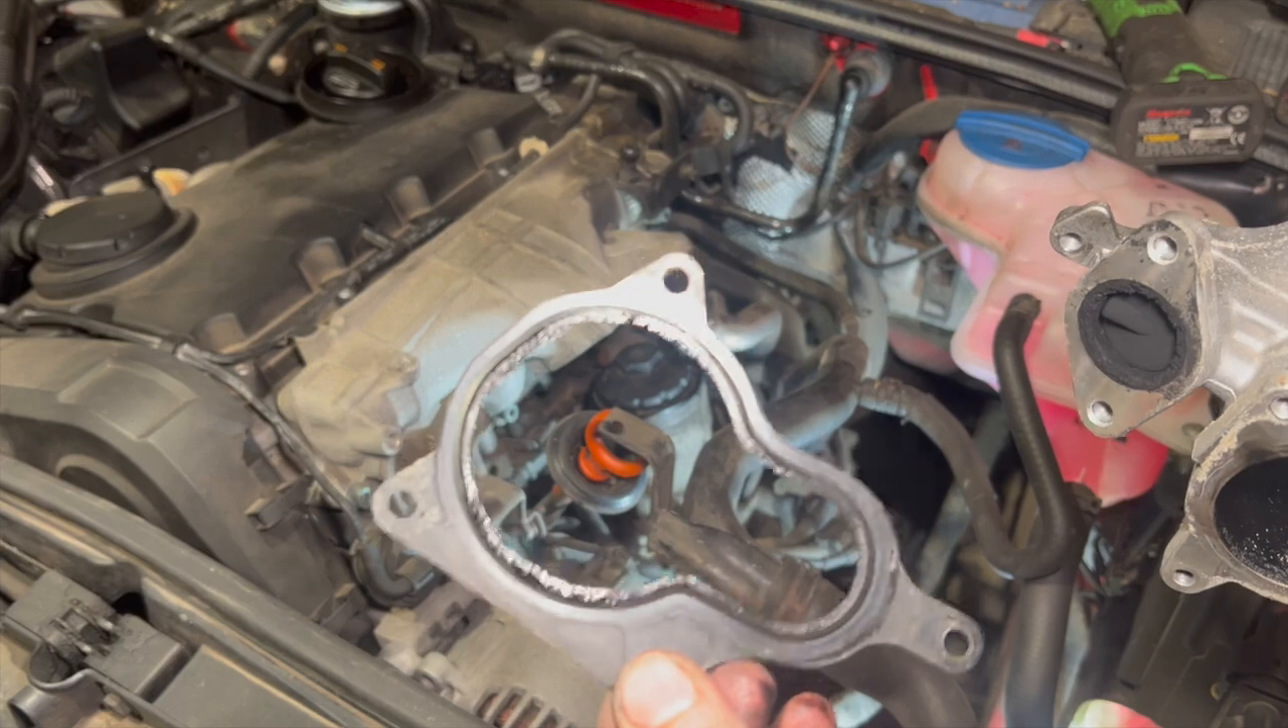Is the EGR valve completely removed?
Yes.